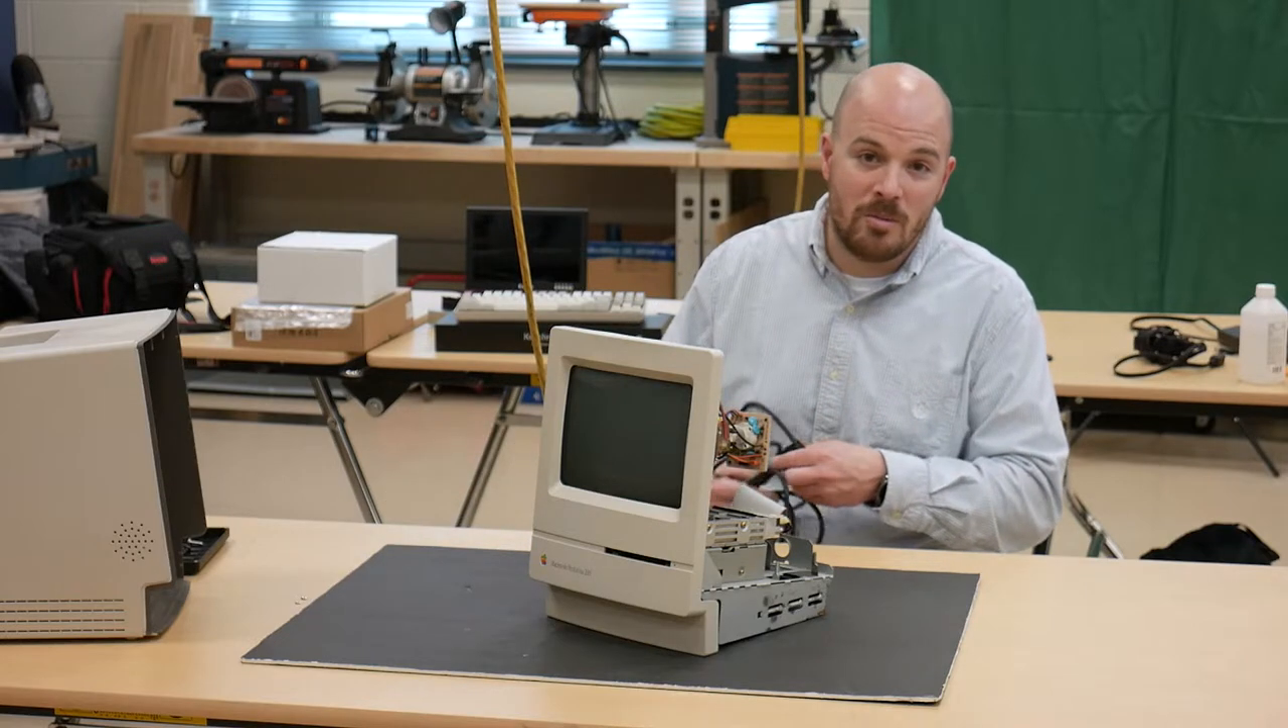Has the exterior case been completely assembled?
No.